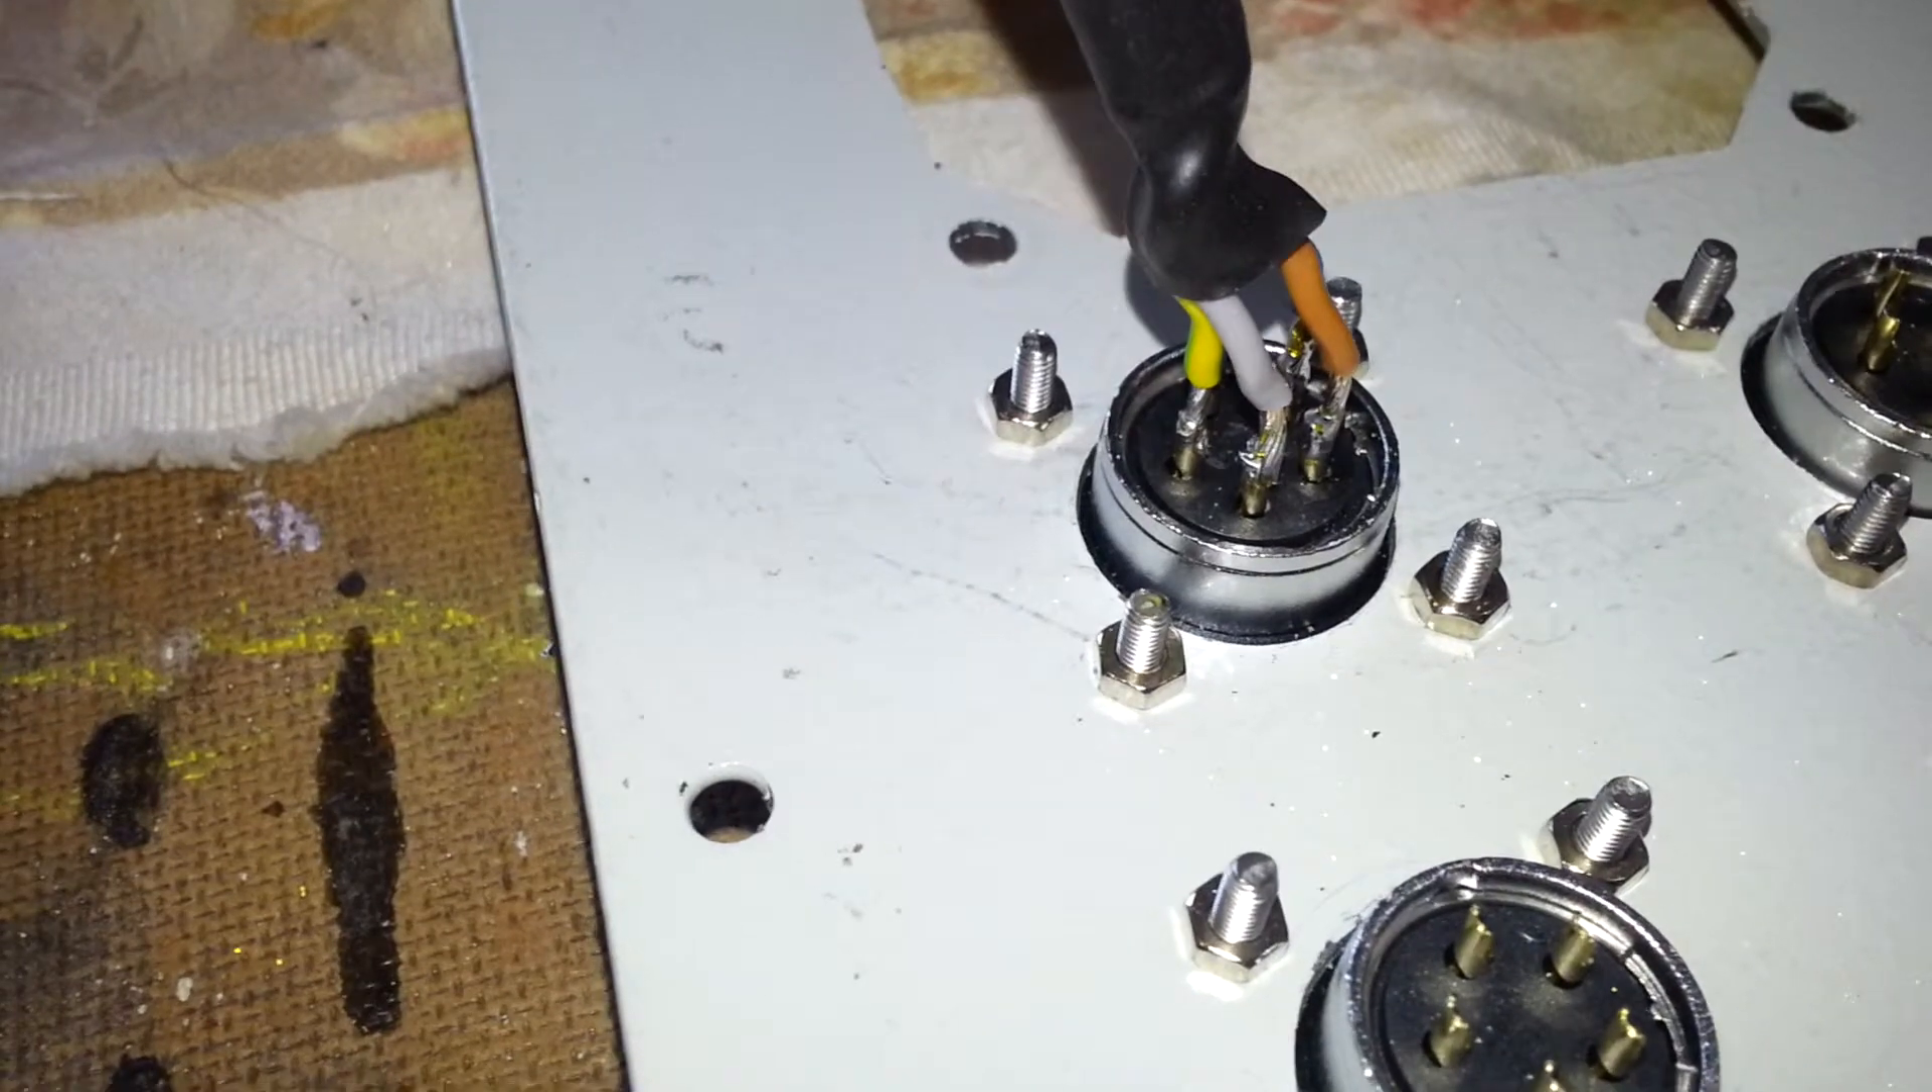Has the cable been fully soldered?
Yes.